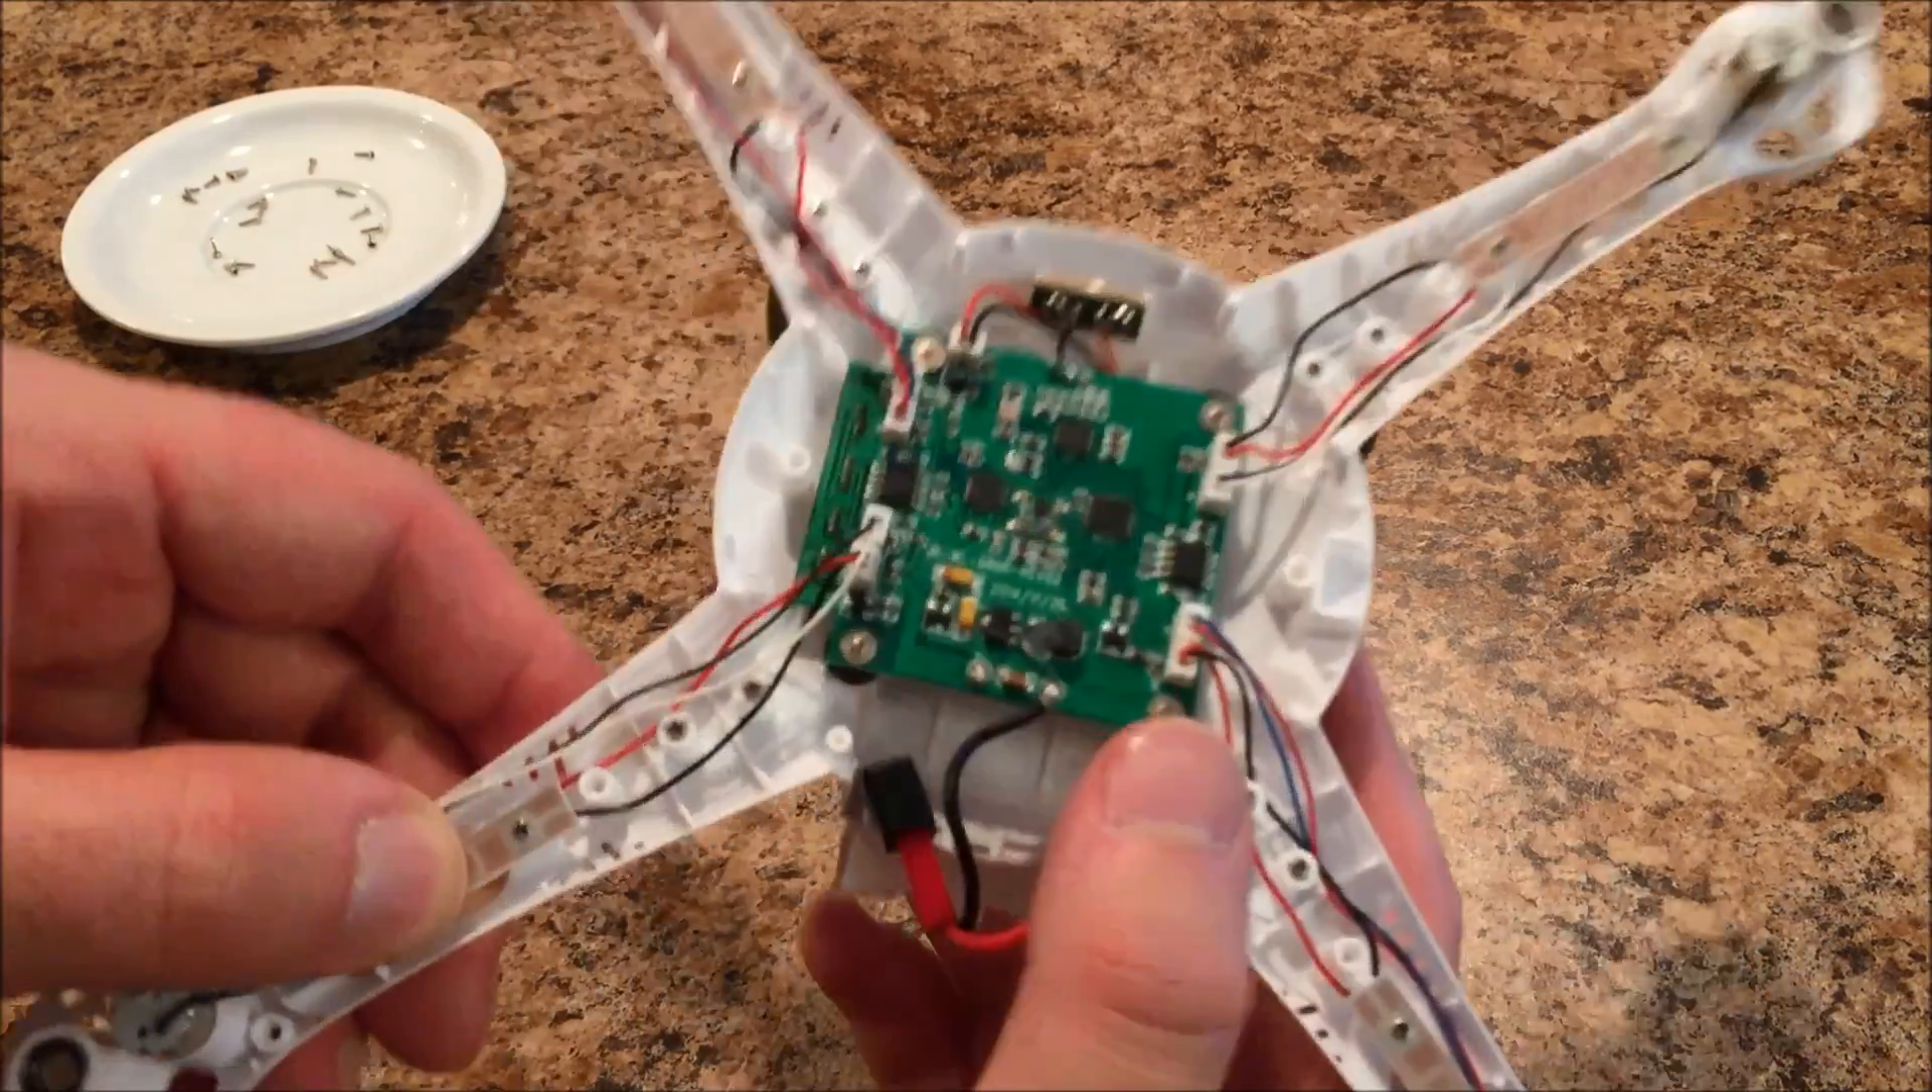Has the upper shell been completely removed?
Yes.